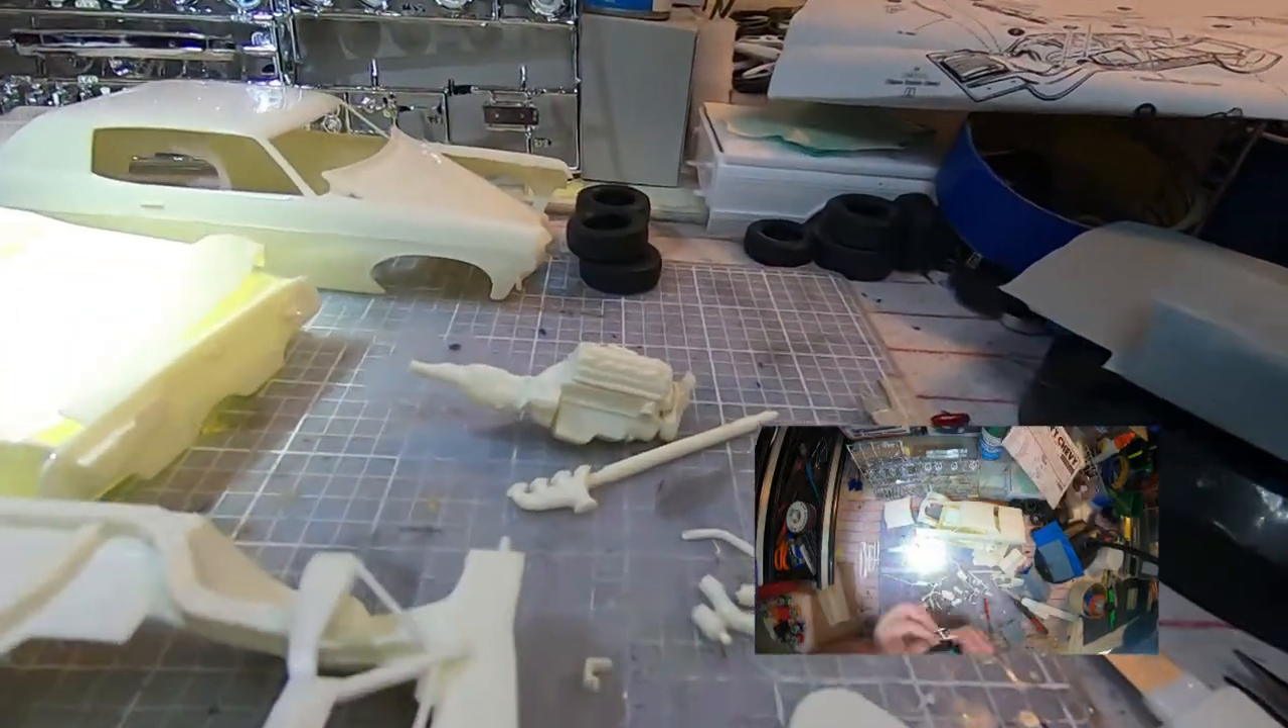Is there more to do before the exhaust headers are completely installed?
Yes.